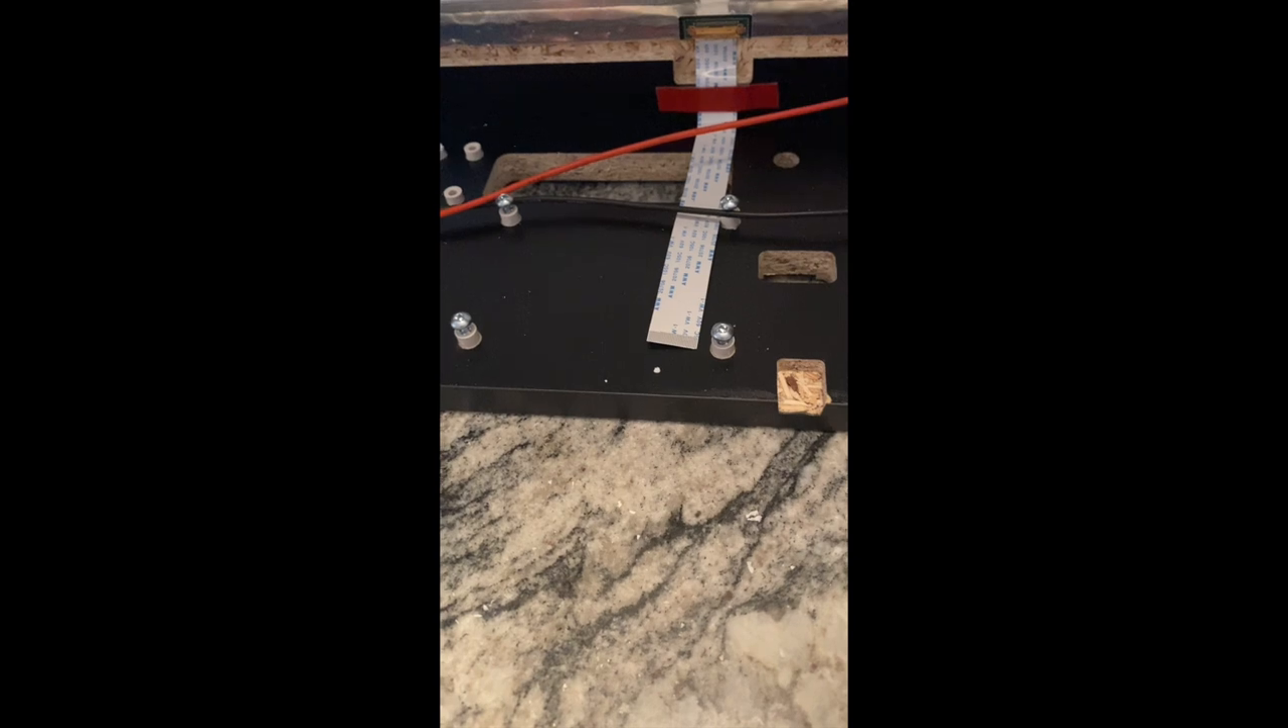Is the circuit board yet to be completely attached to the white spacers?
Yes.